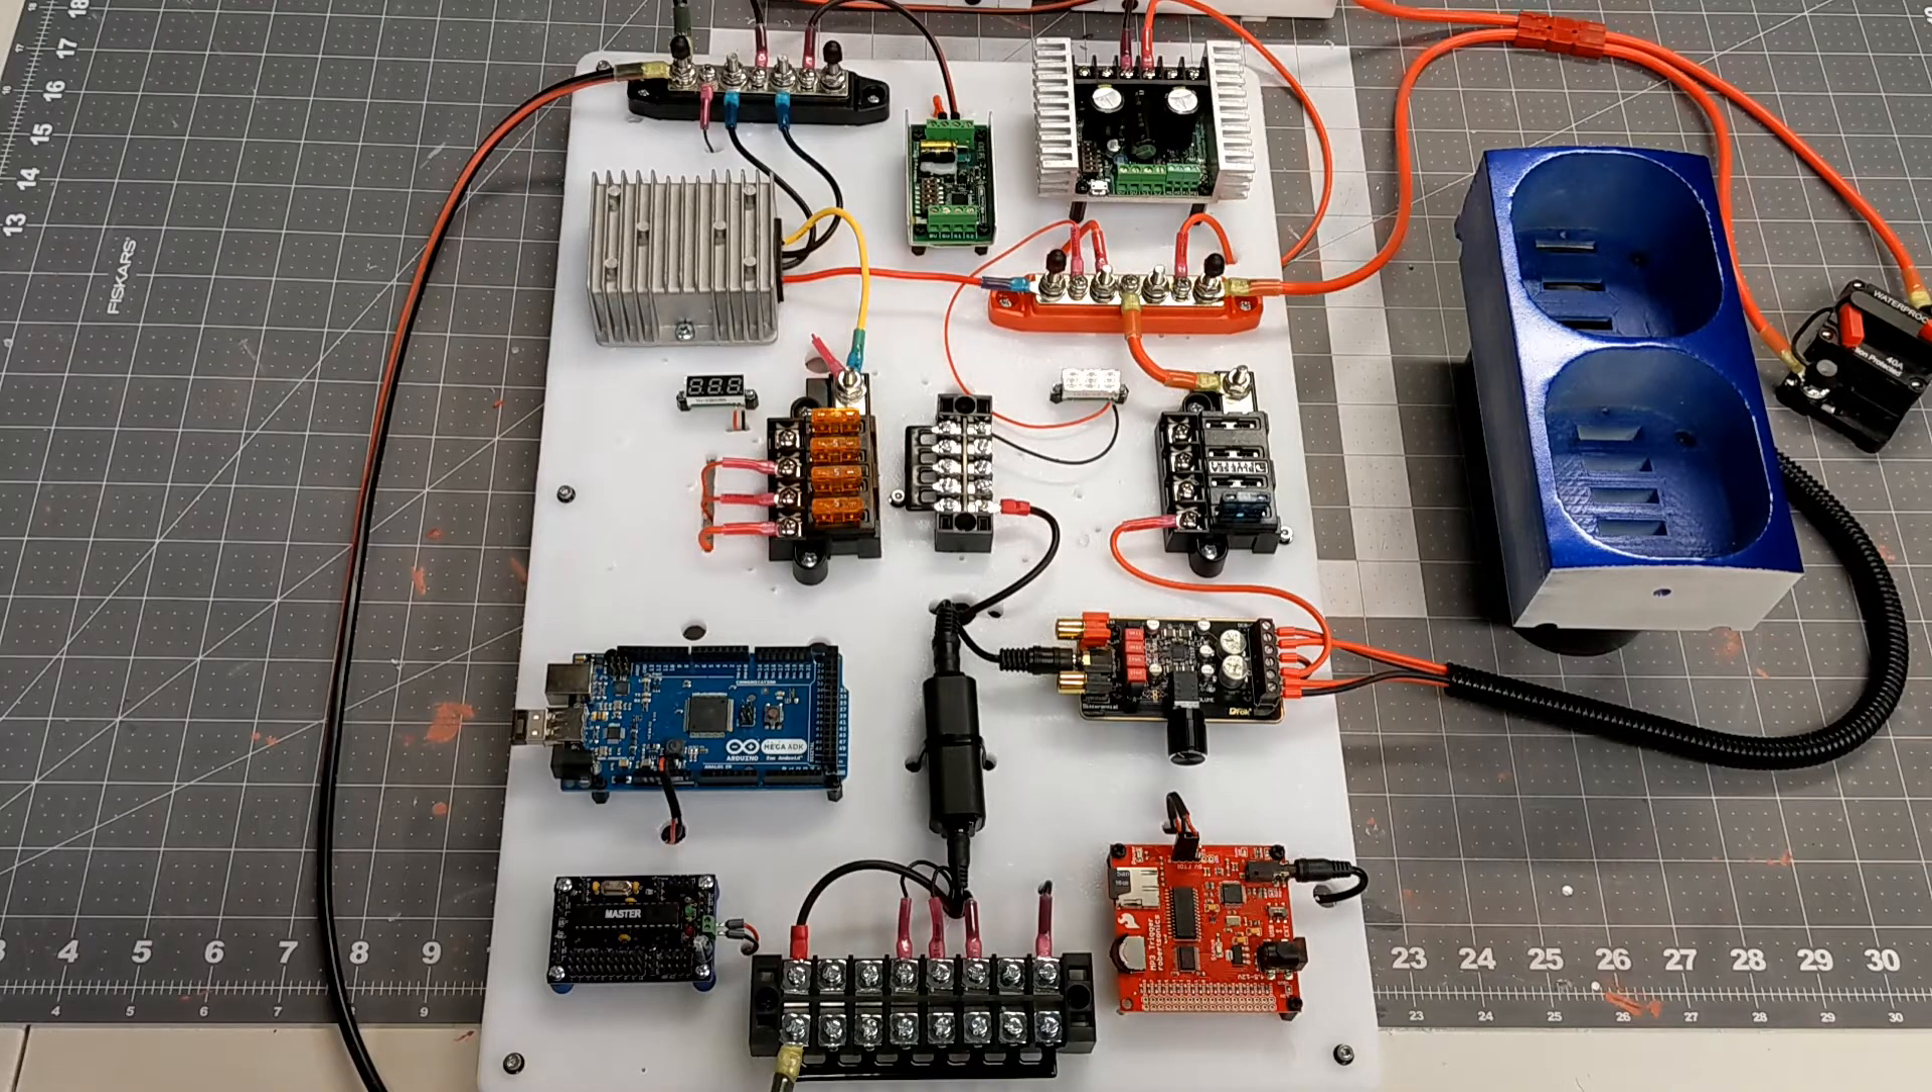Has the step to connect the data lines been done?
No.